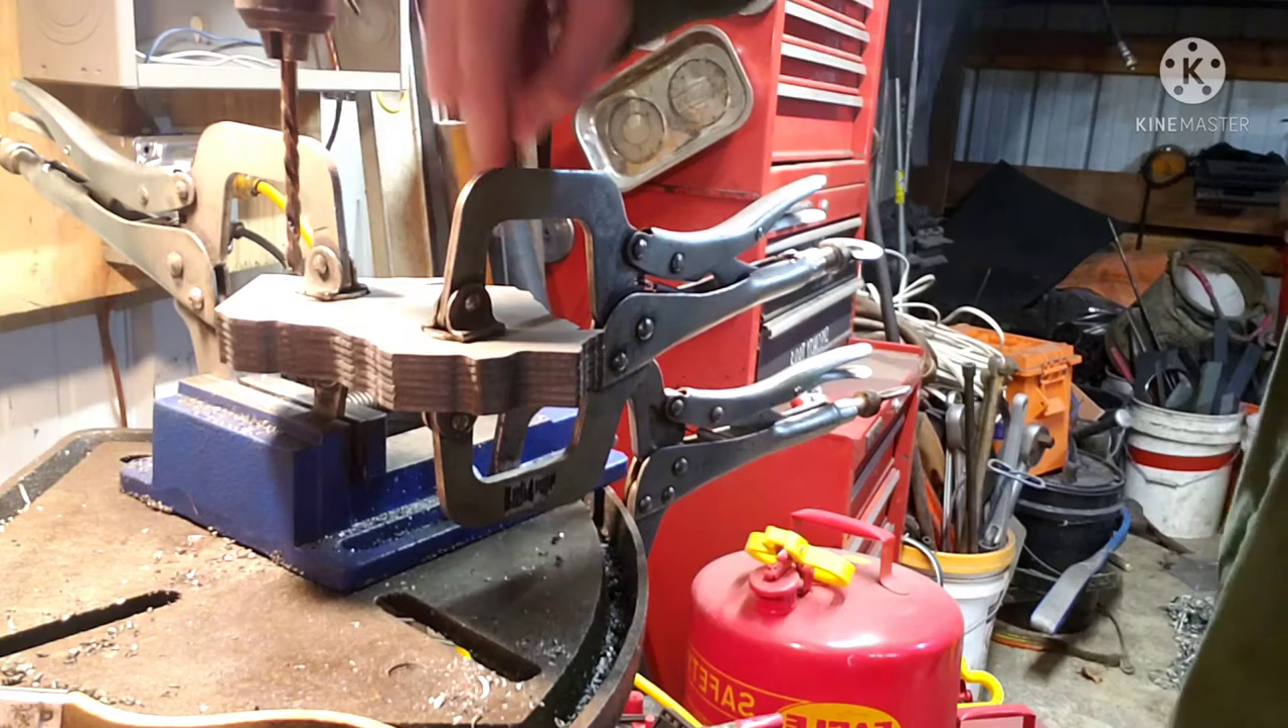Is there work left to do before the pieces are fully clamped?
No.